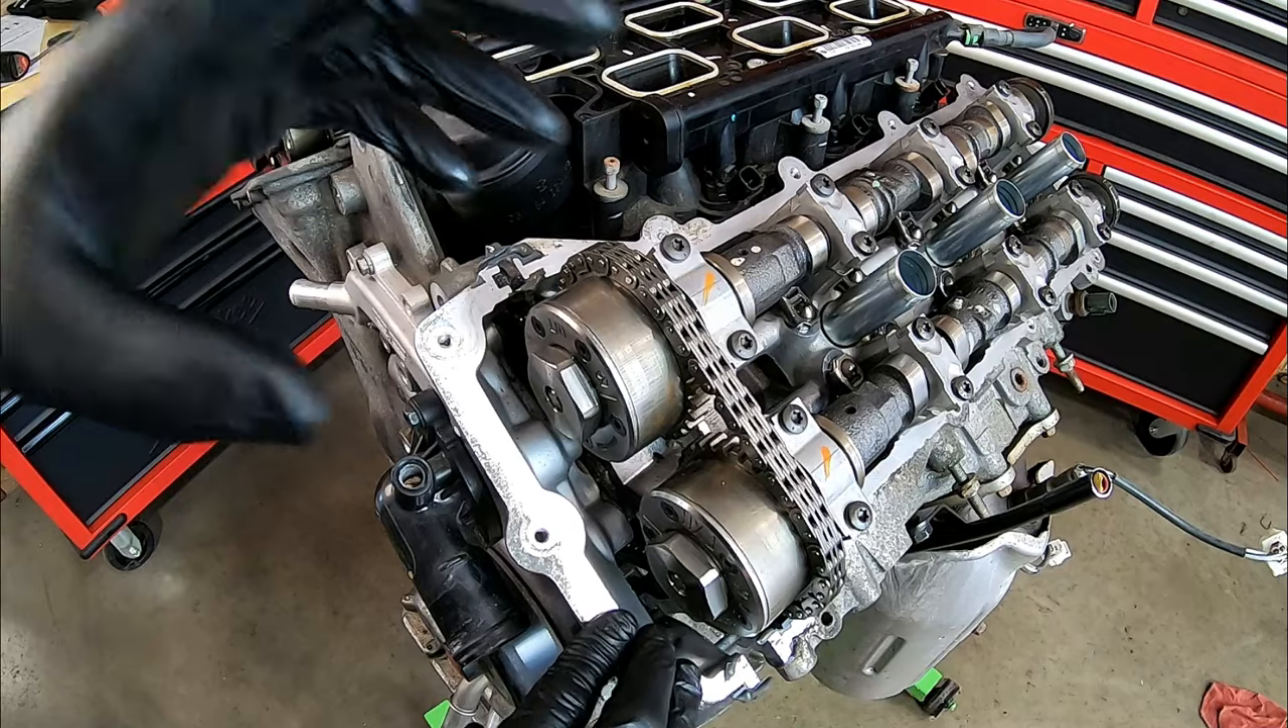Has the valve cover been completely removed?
Yes.